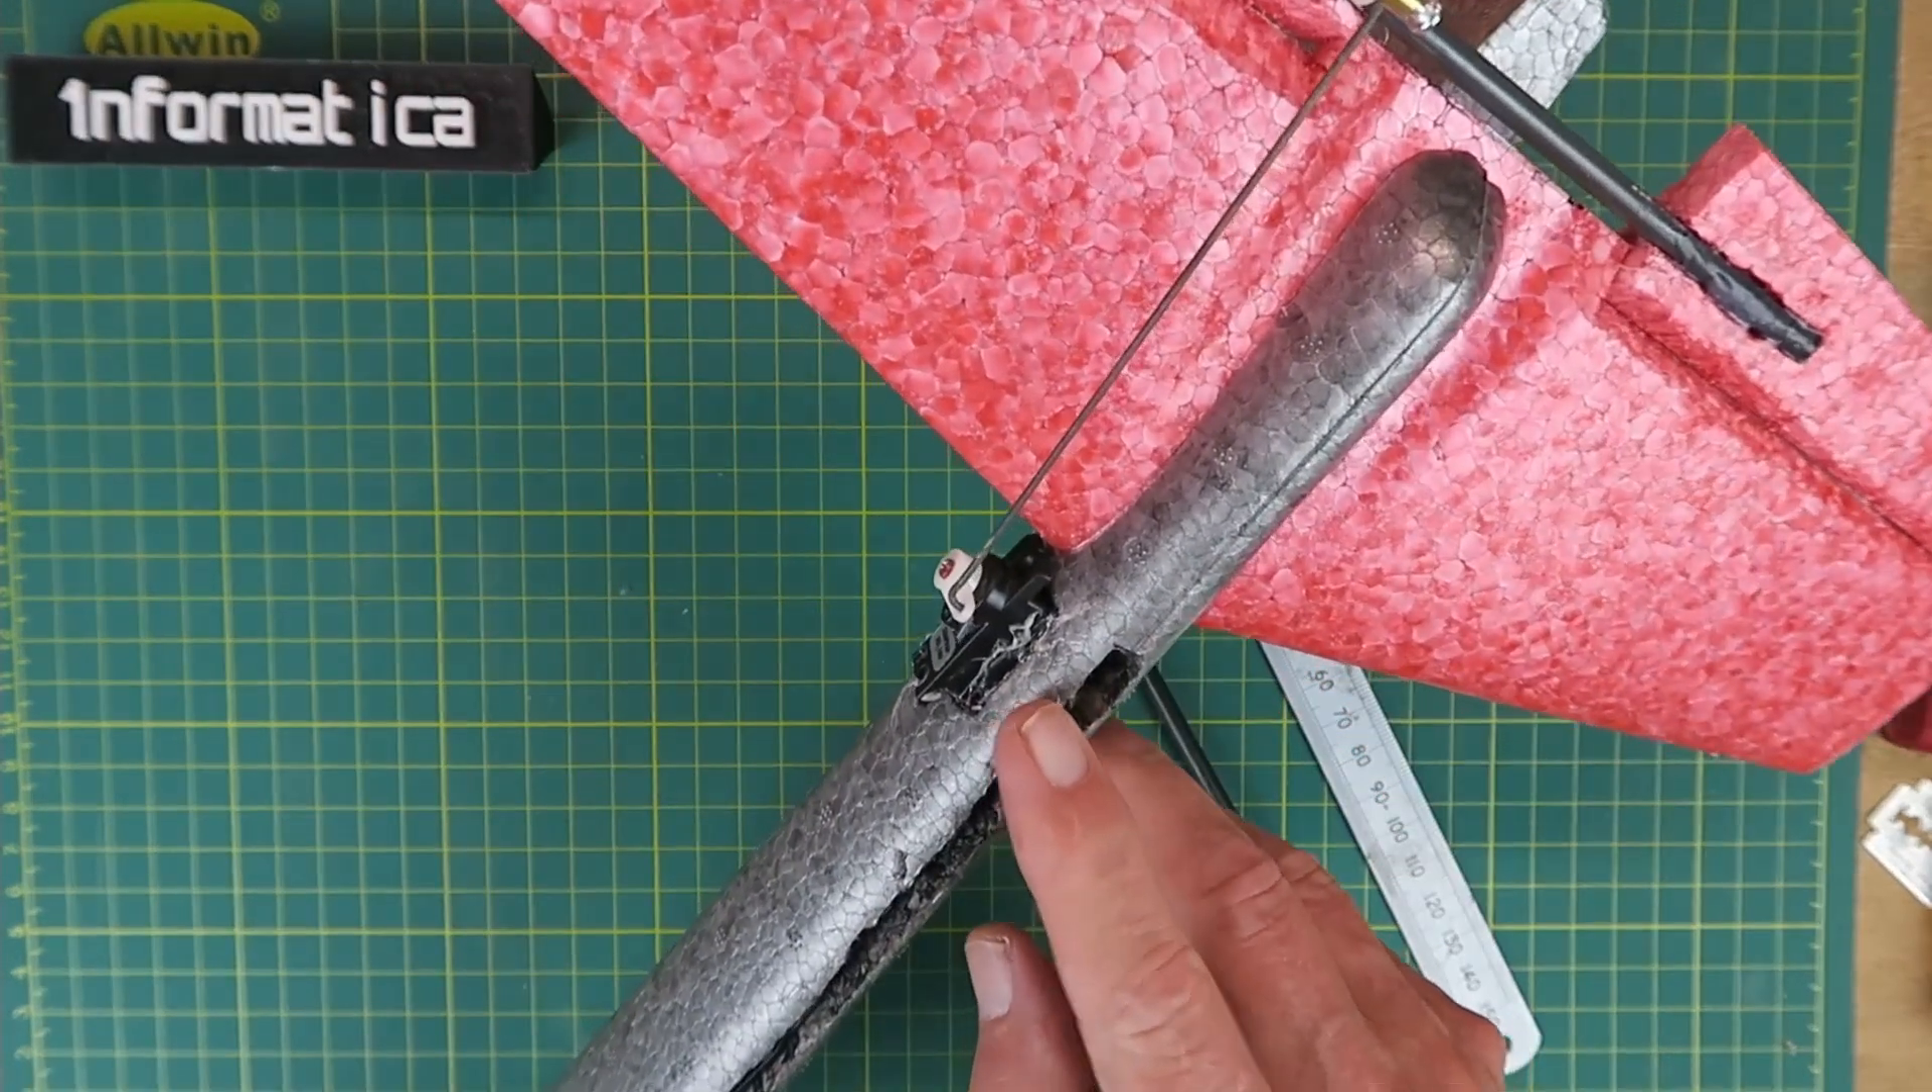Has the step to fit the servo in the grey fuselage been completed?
Yes.